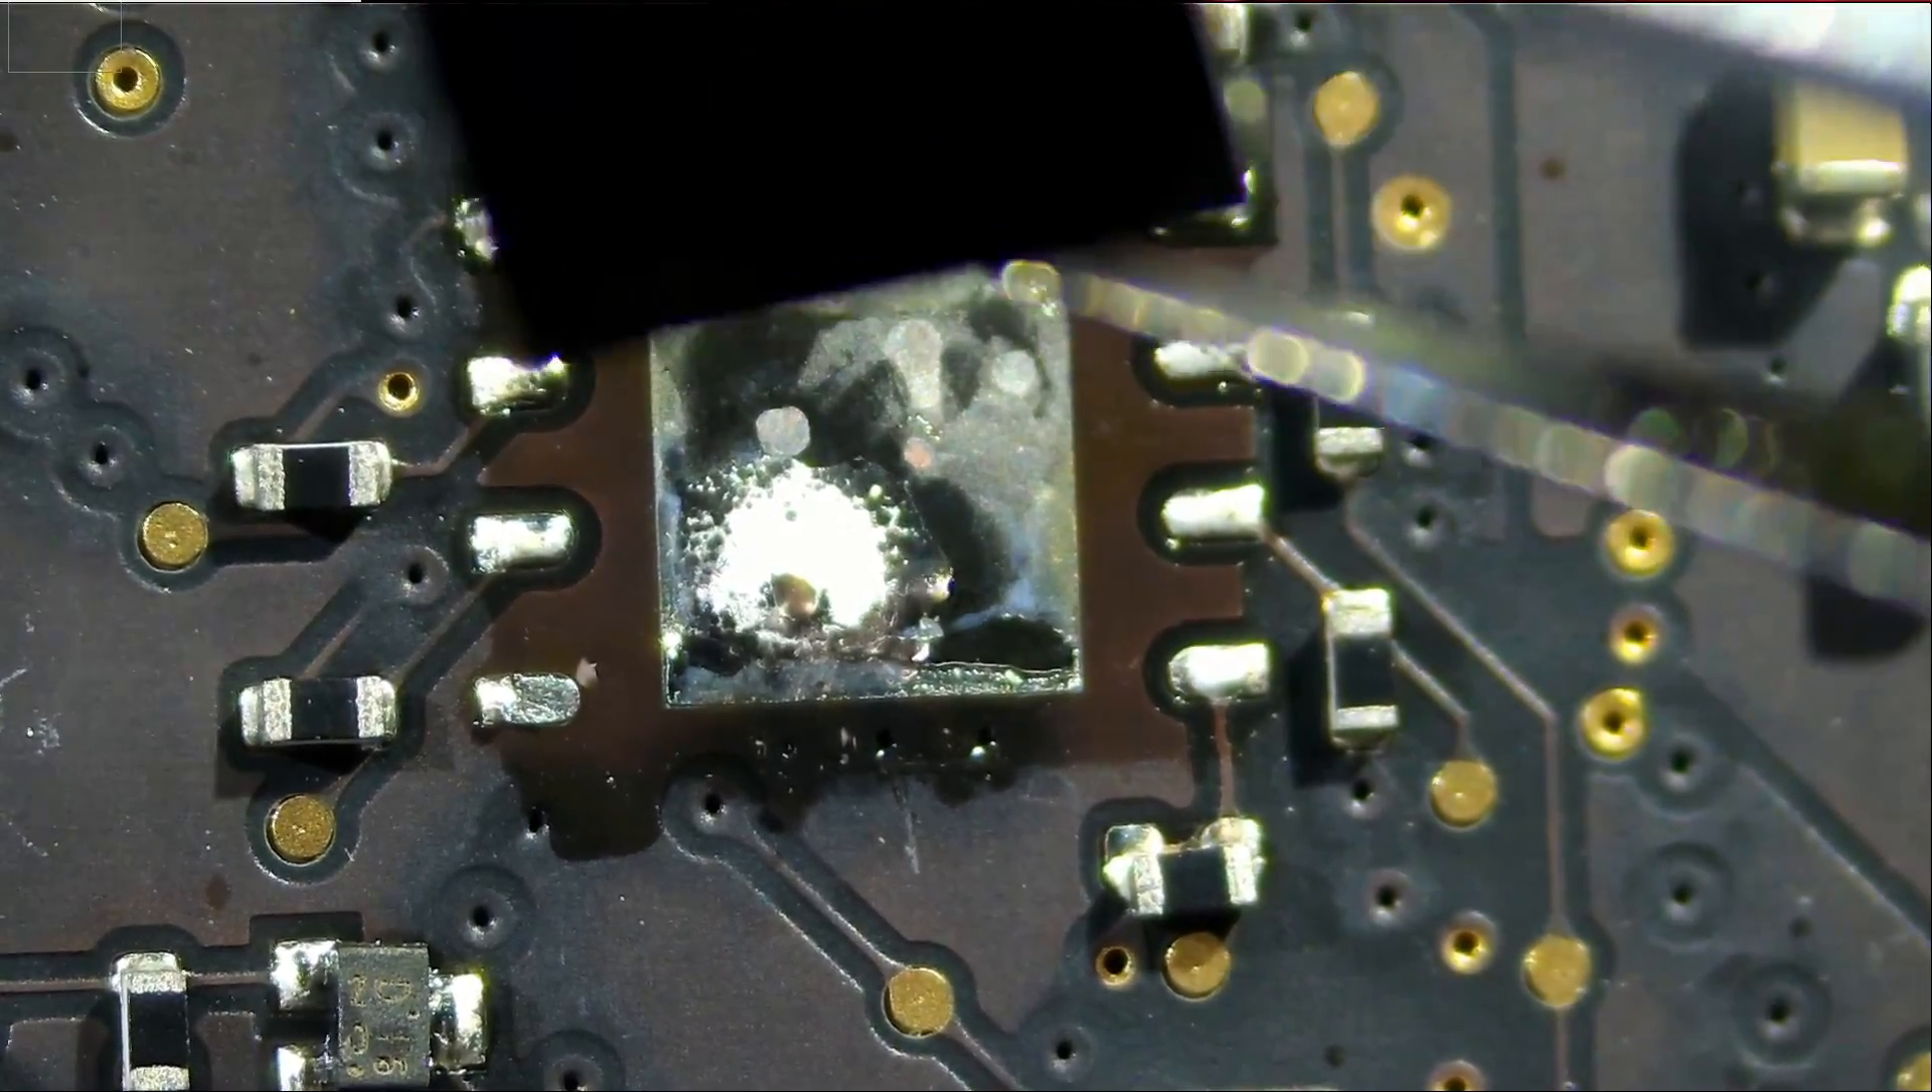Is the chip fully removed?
Yes.